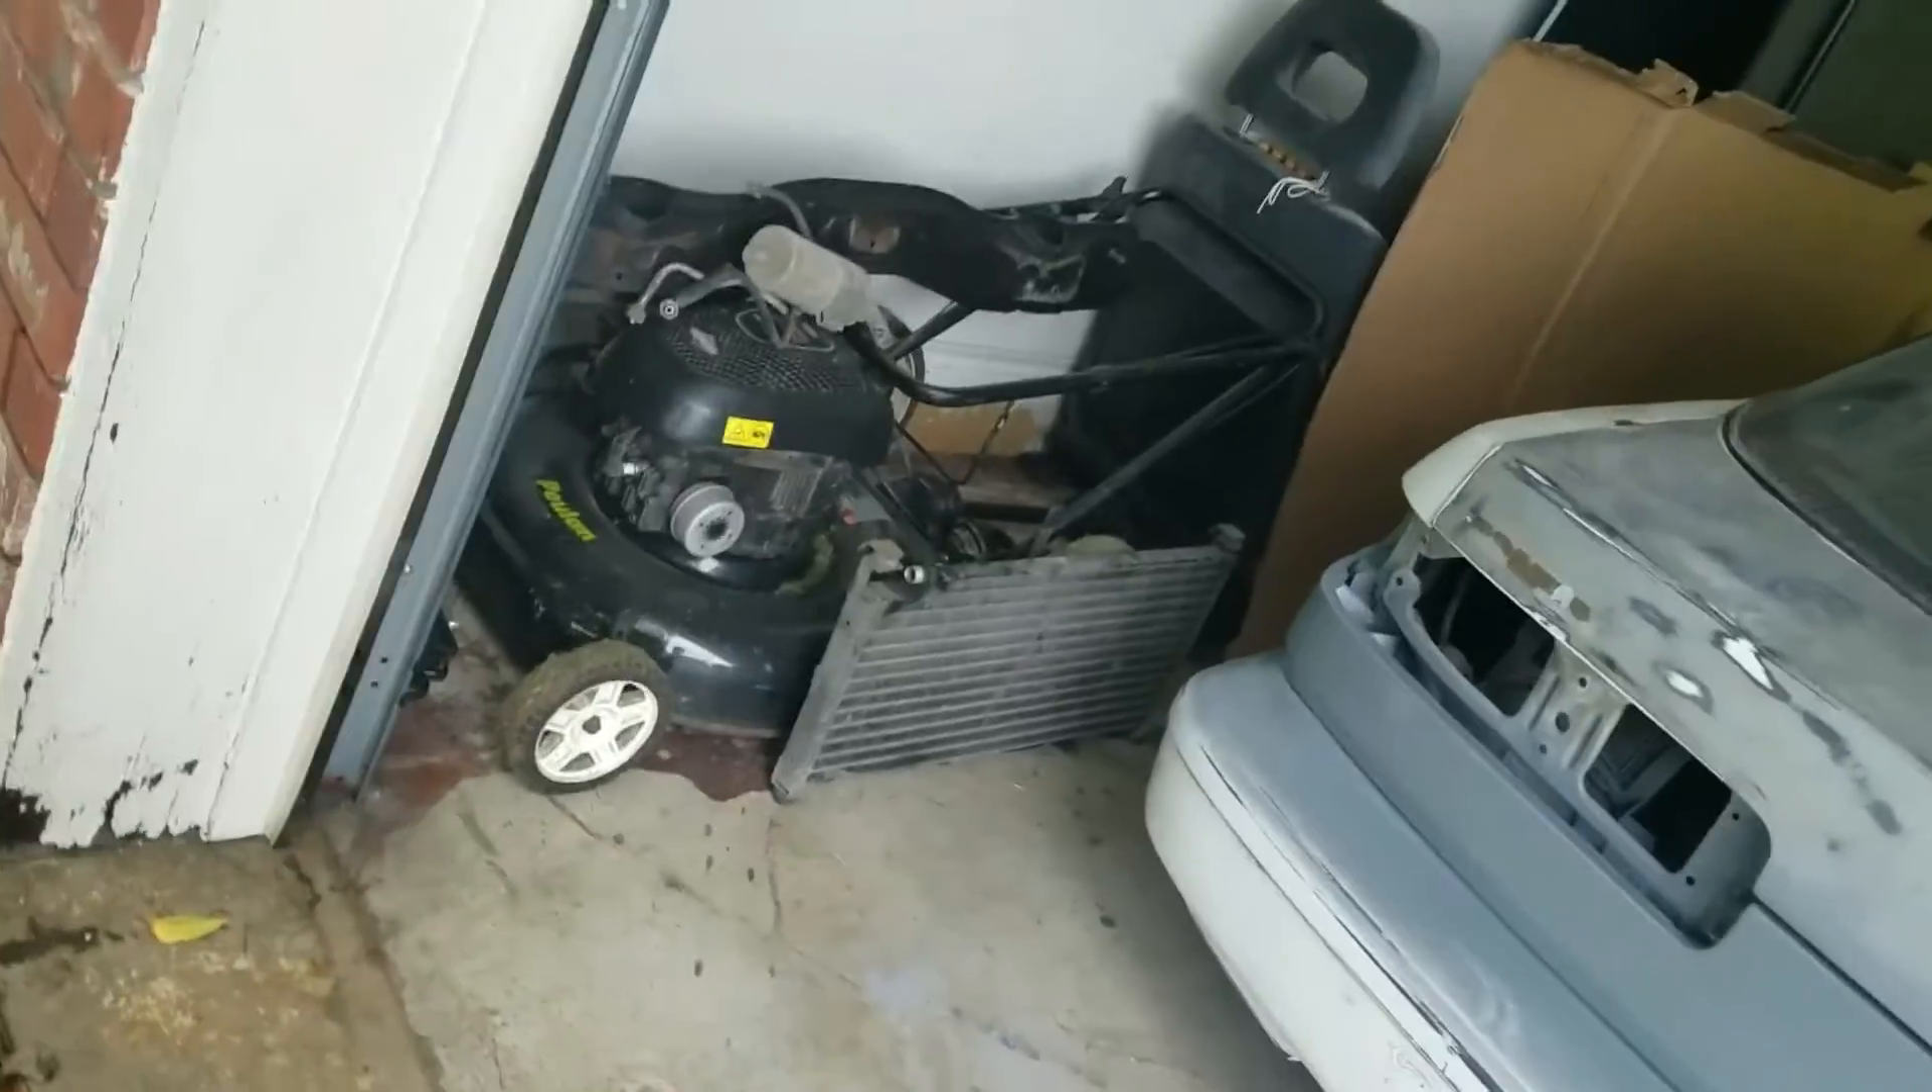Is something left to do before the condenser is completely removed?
No.